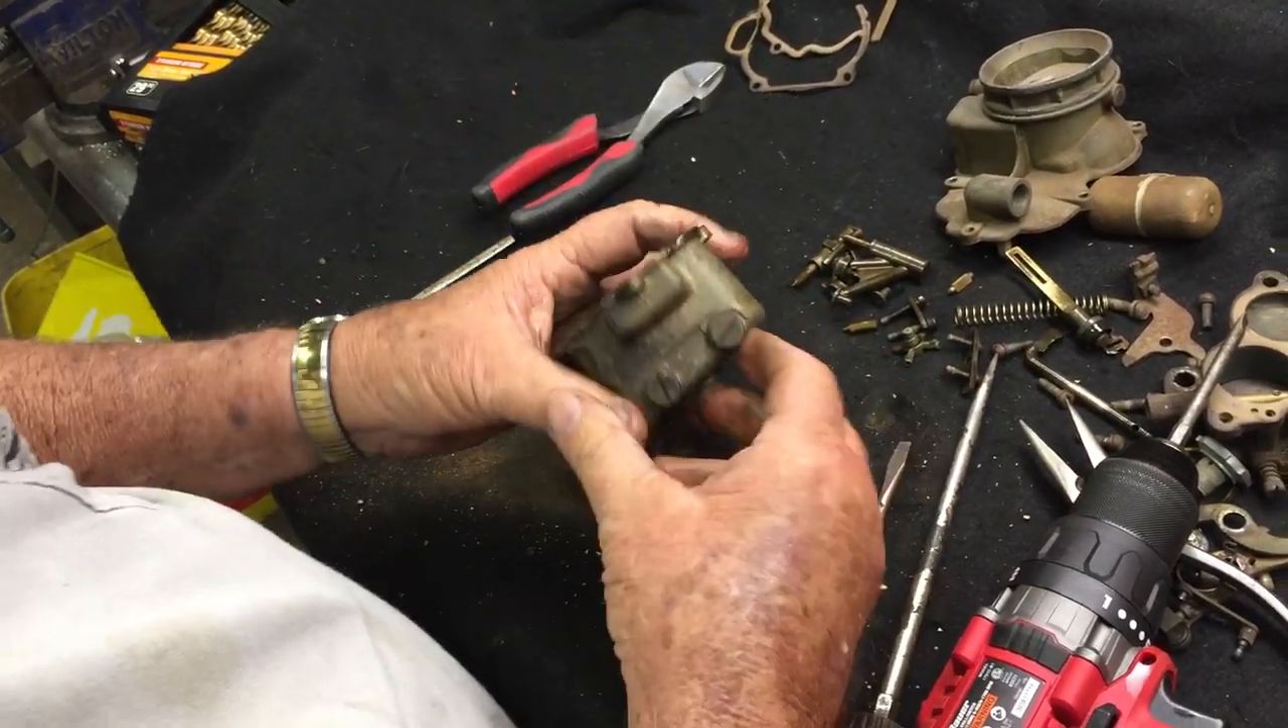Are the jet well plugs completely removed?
No.